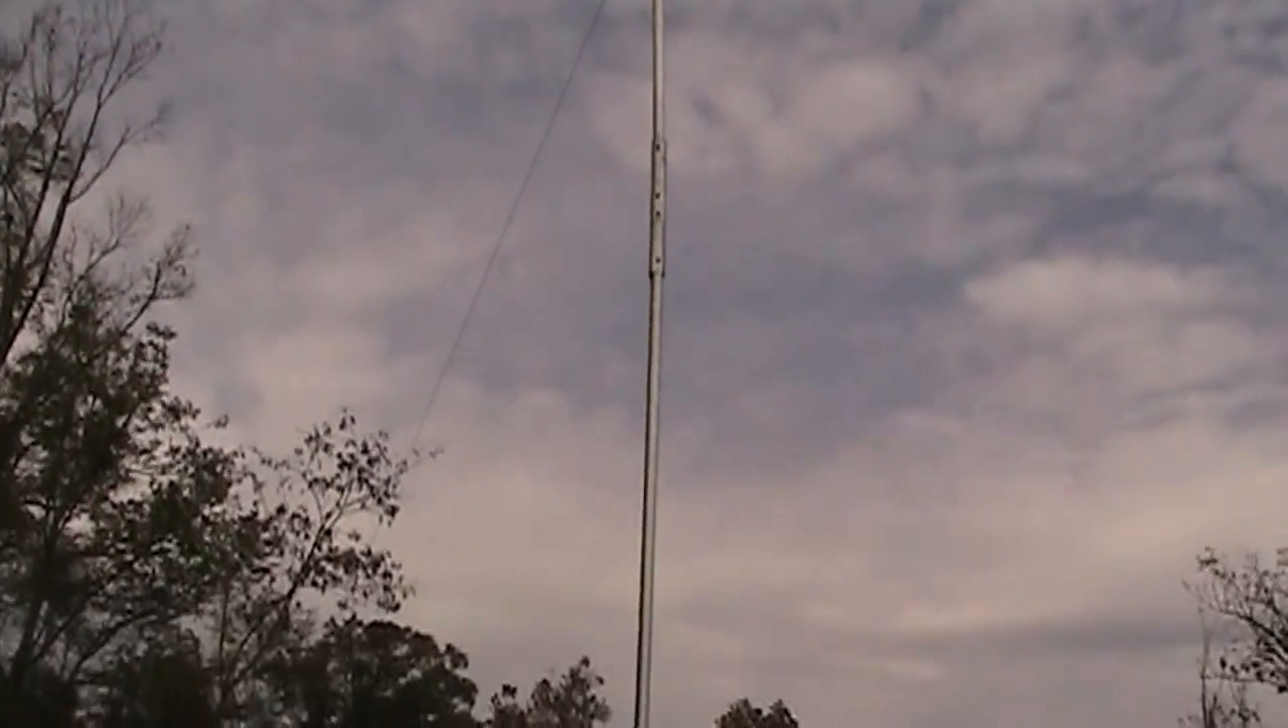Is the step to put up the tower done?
Yes.